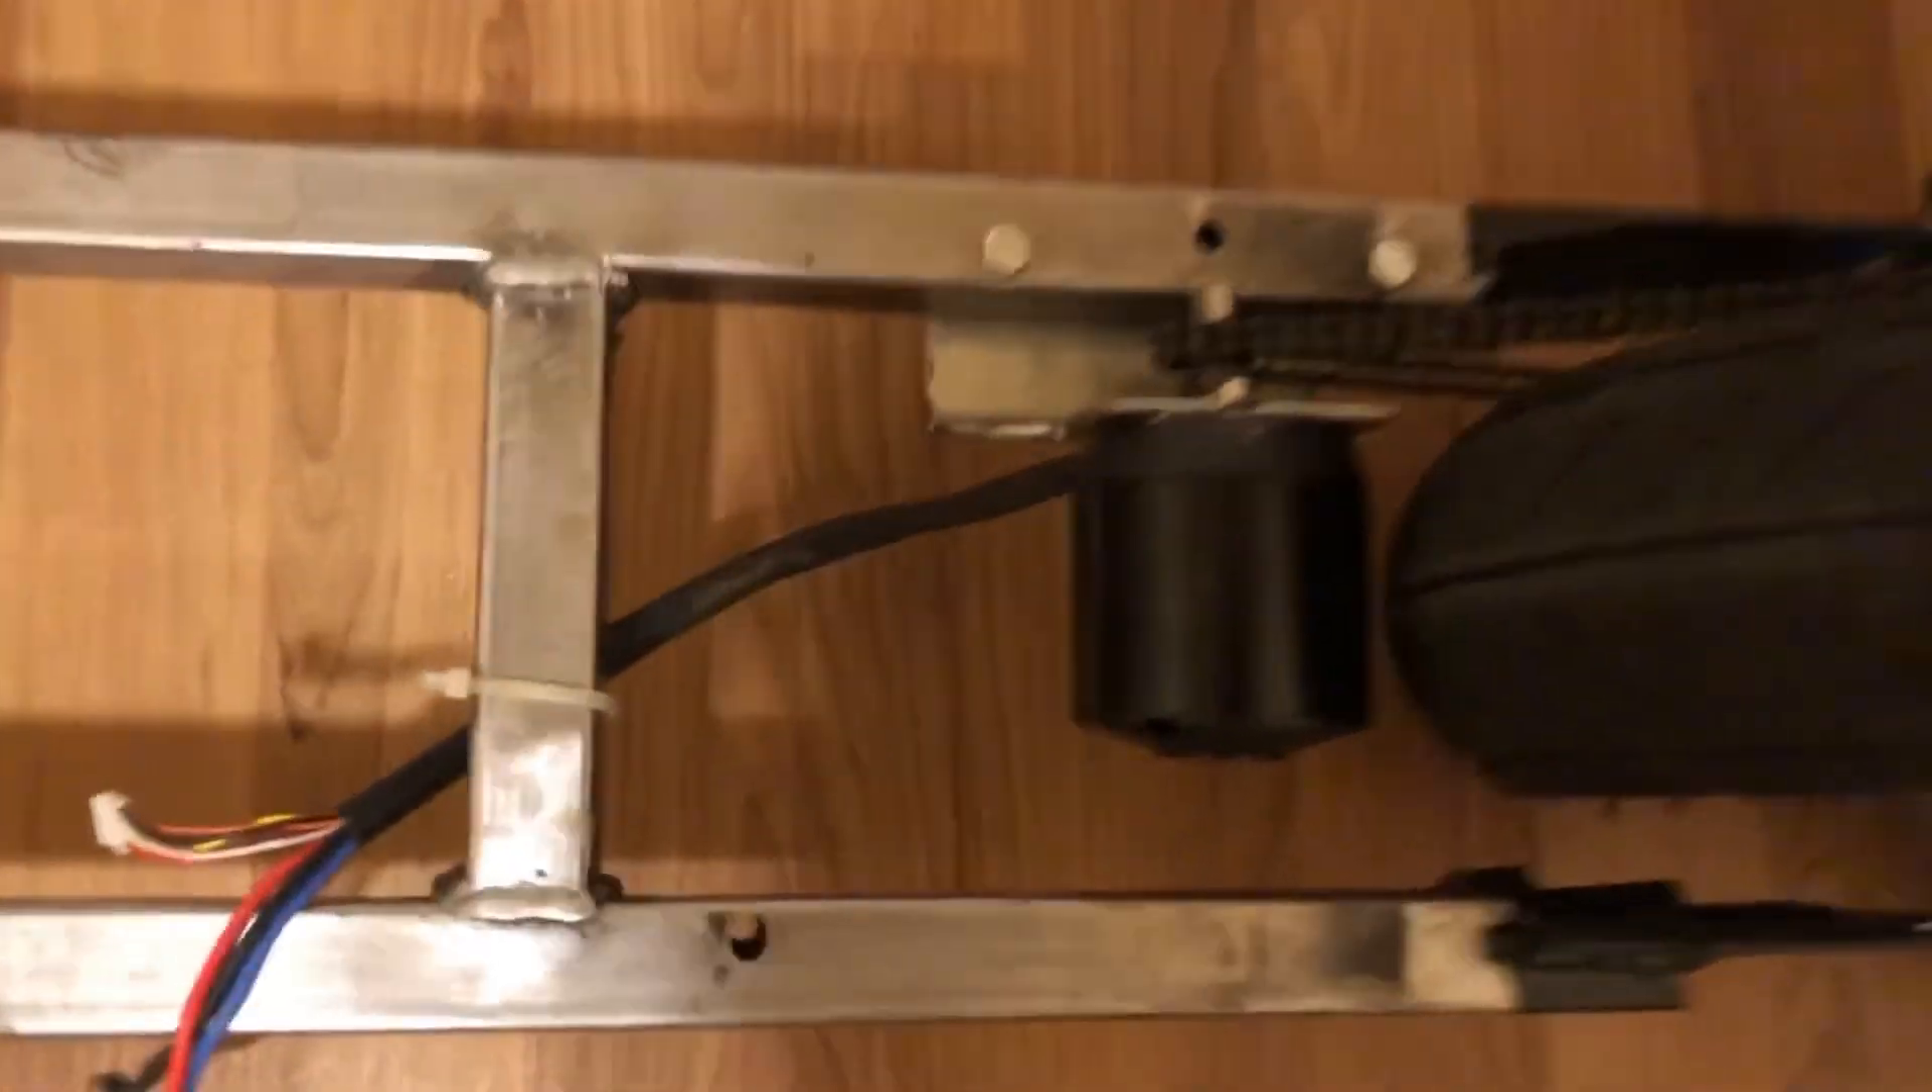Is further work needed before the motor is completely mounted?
No.